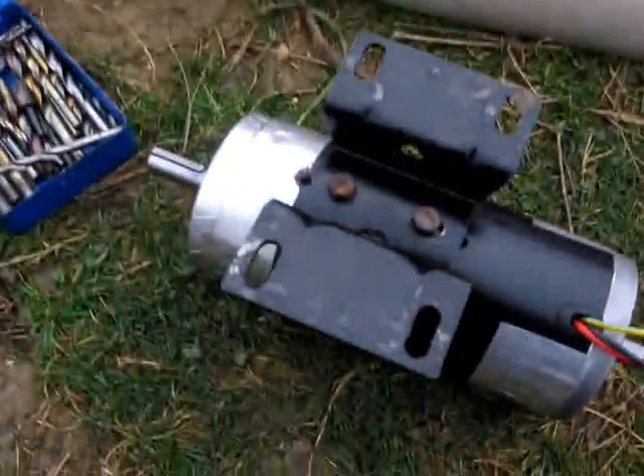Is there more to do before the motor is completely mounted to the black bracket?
No.